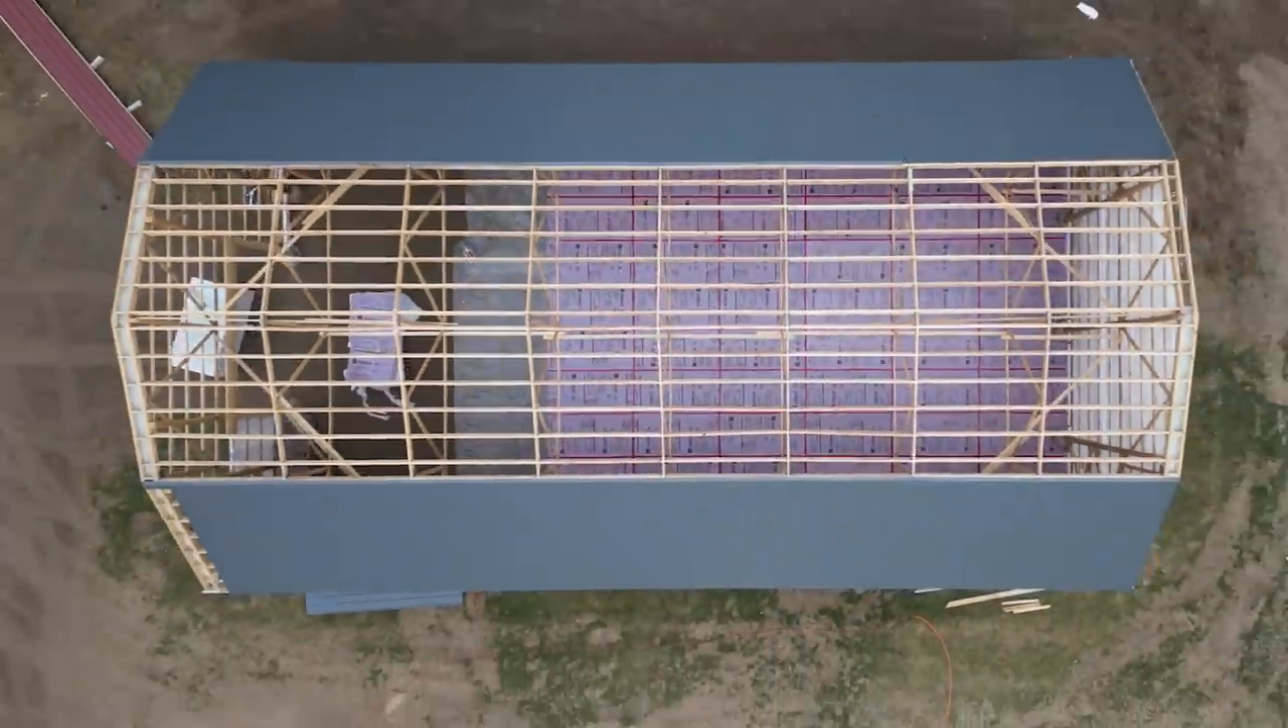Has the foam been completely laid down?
No.